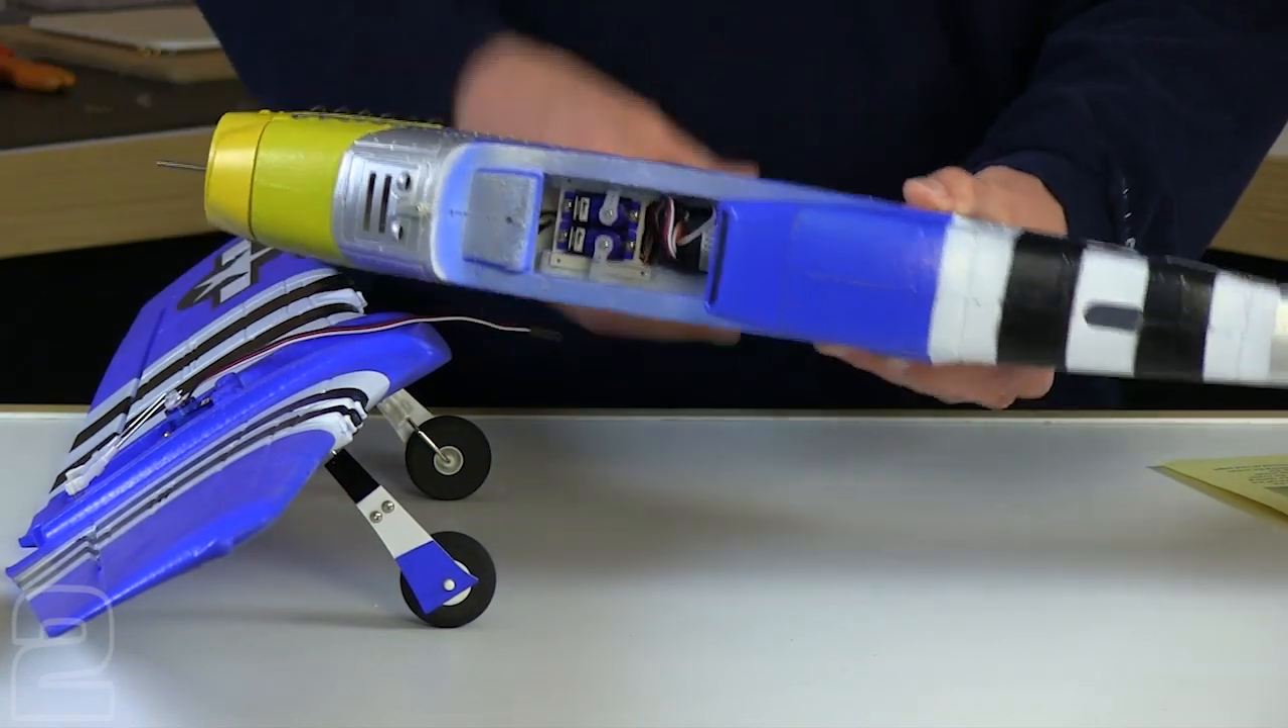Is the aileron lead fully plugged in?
No.